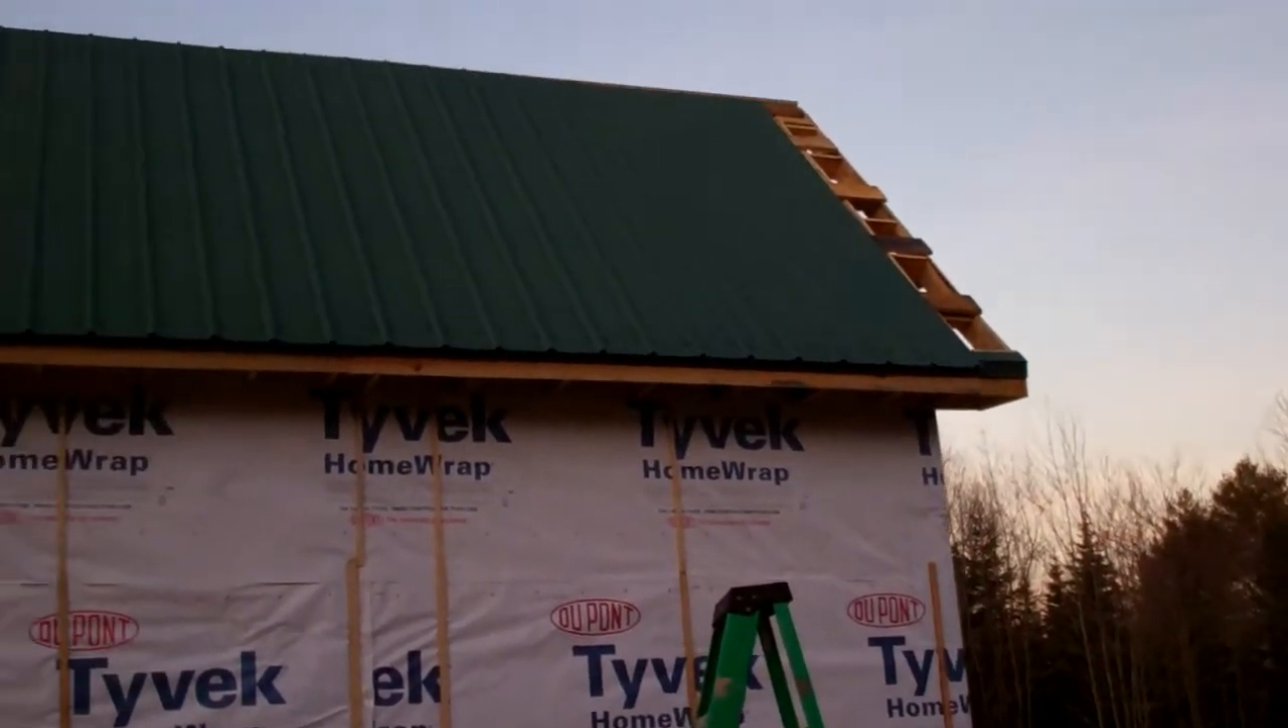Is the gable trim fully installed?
No.